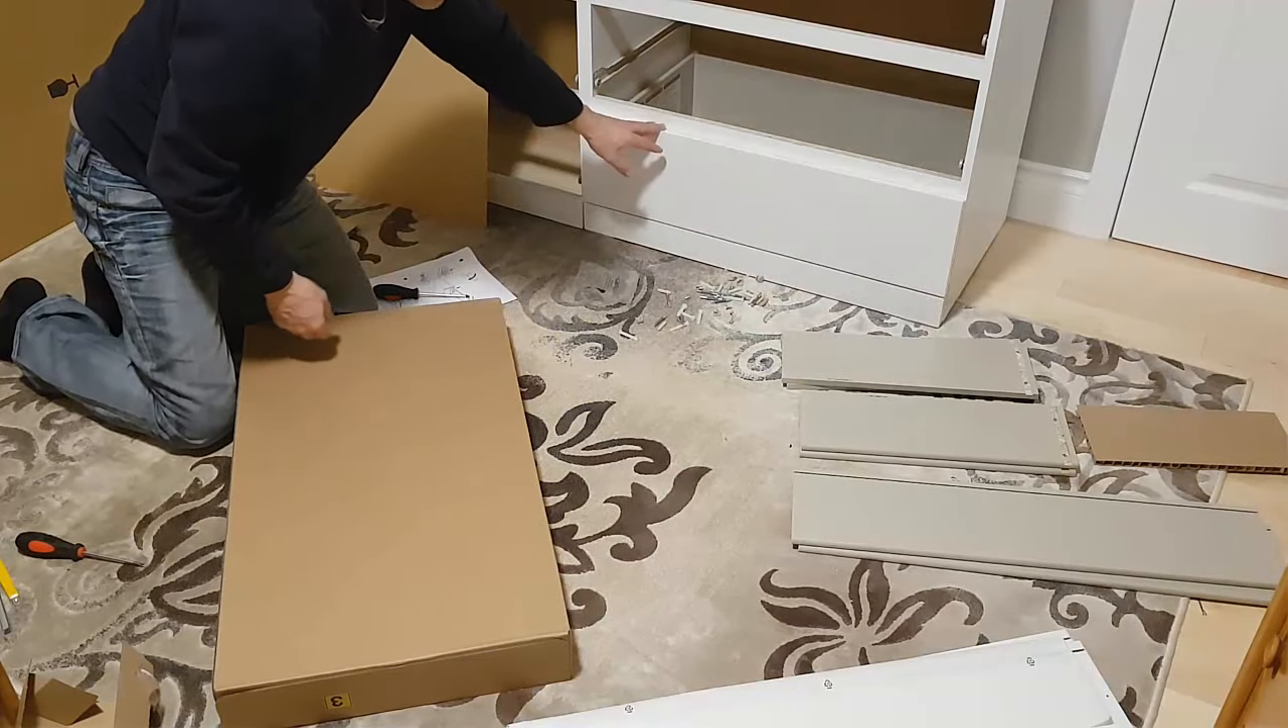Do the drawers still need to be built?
Yes.